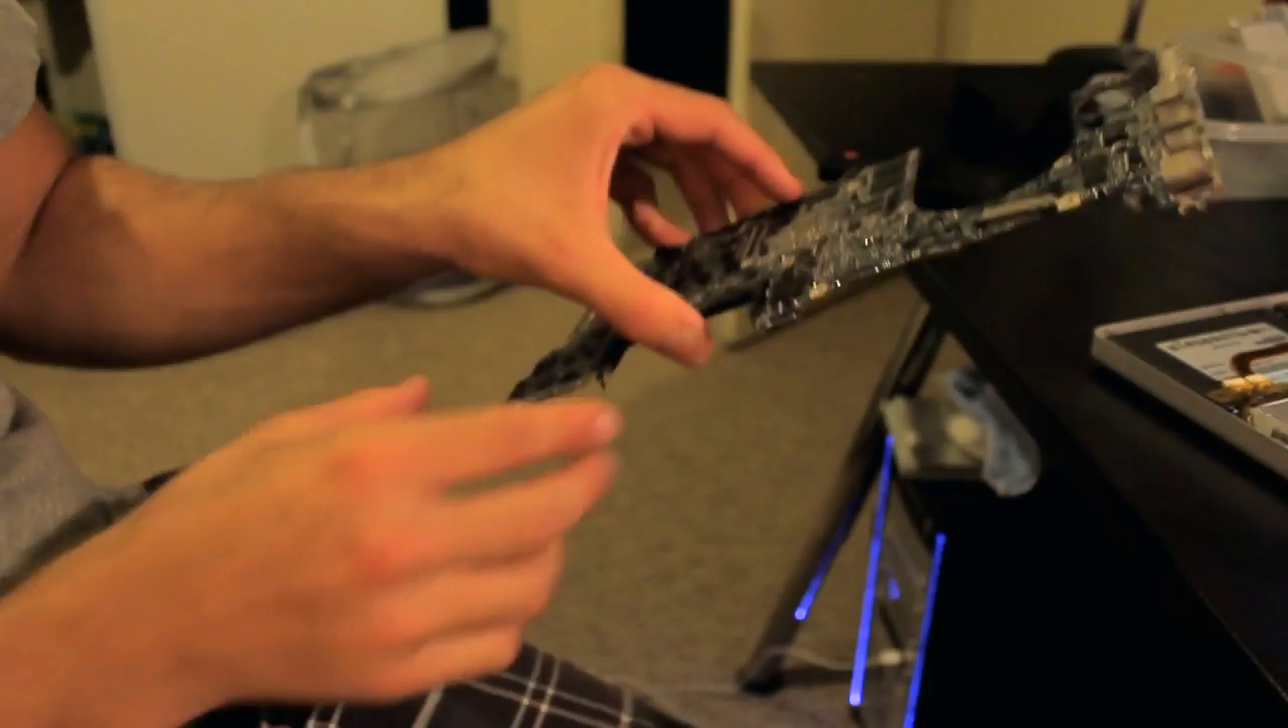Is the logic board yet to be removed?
No.